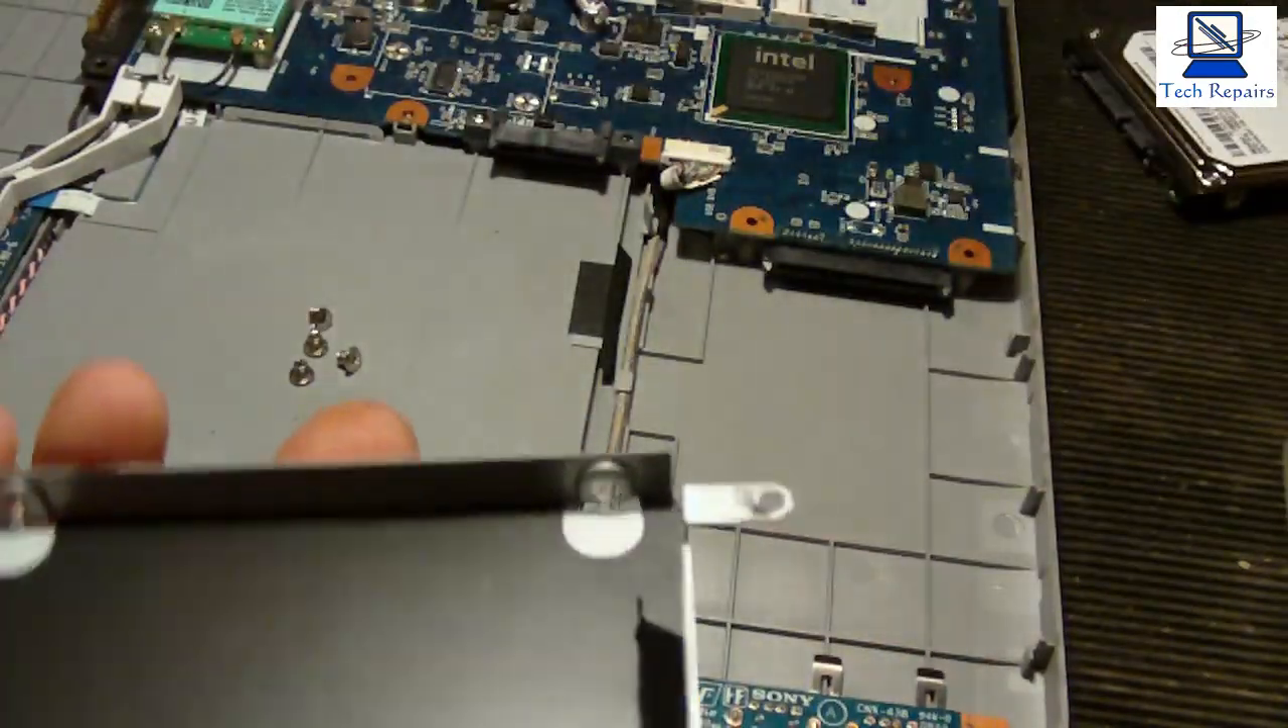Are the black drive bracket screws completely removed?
Yes.